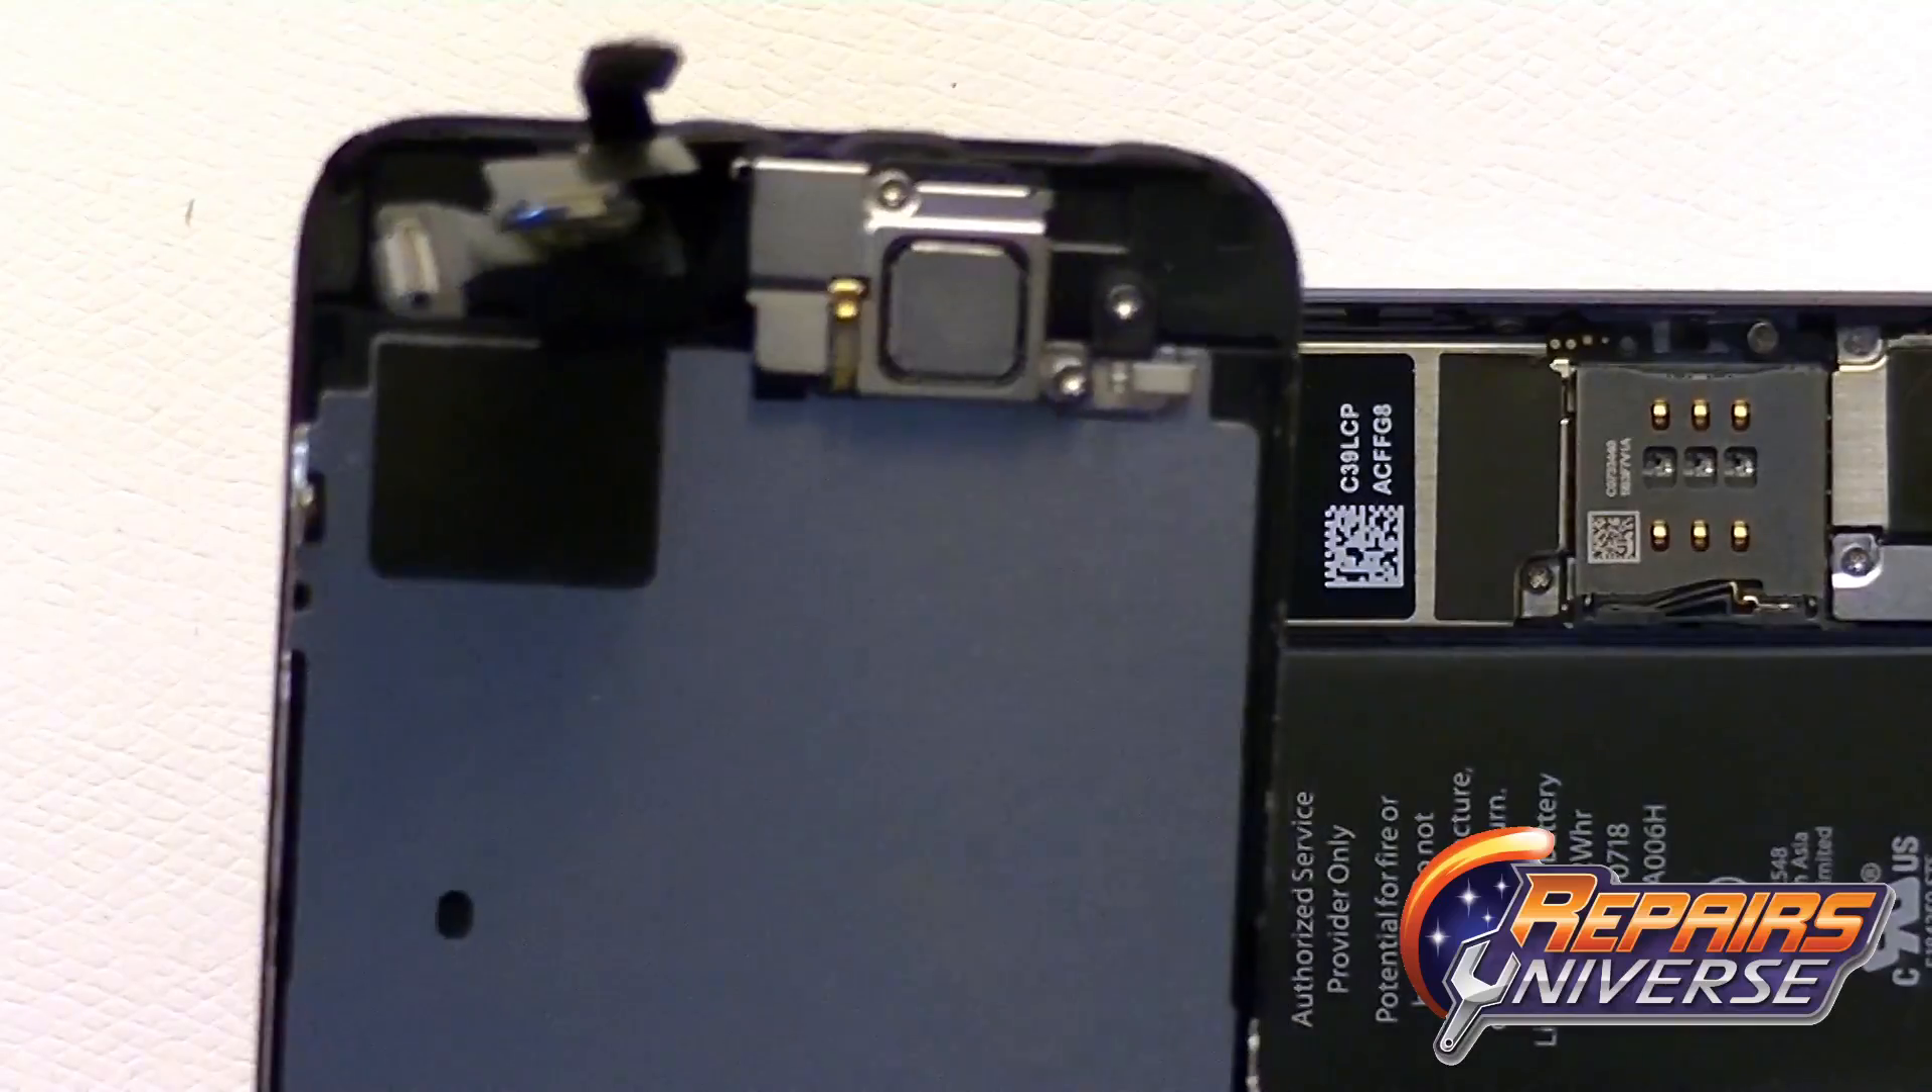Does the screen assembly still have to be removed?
No.